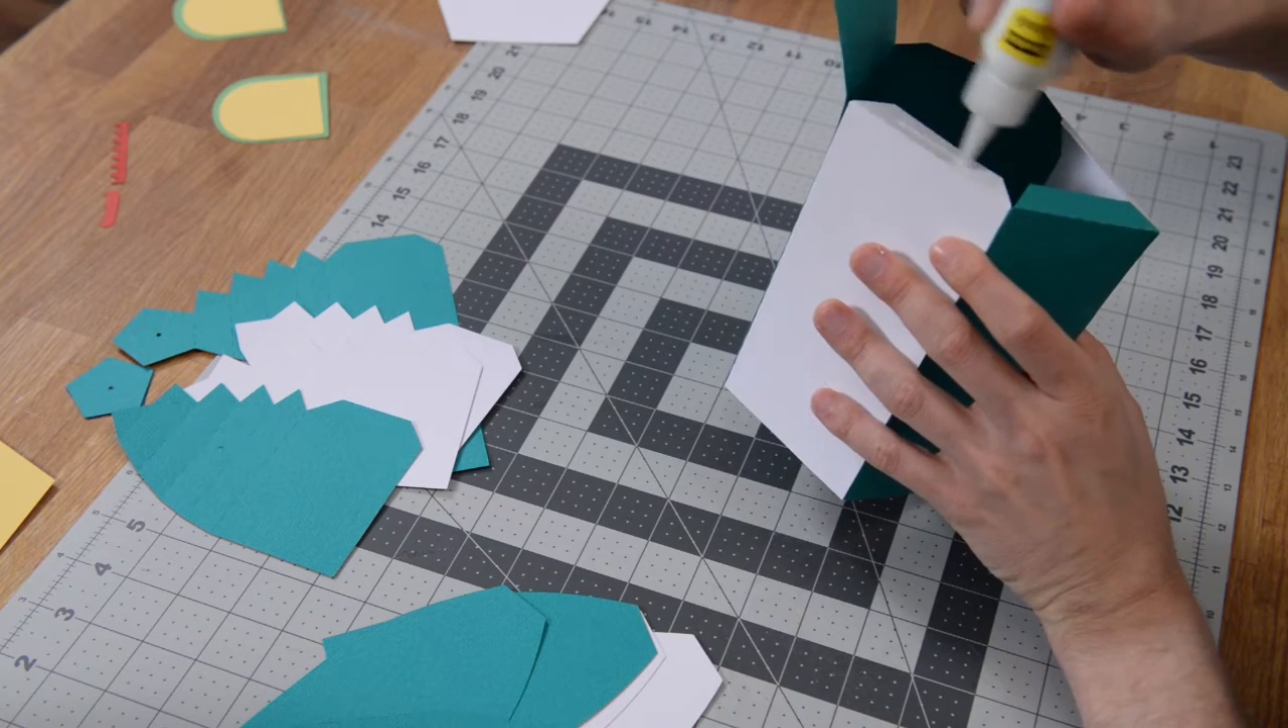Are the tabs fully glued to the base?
No.